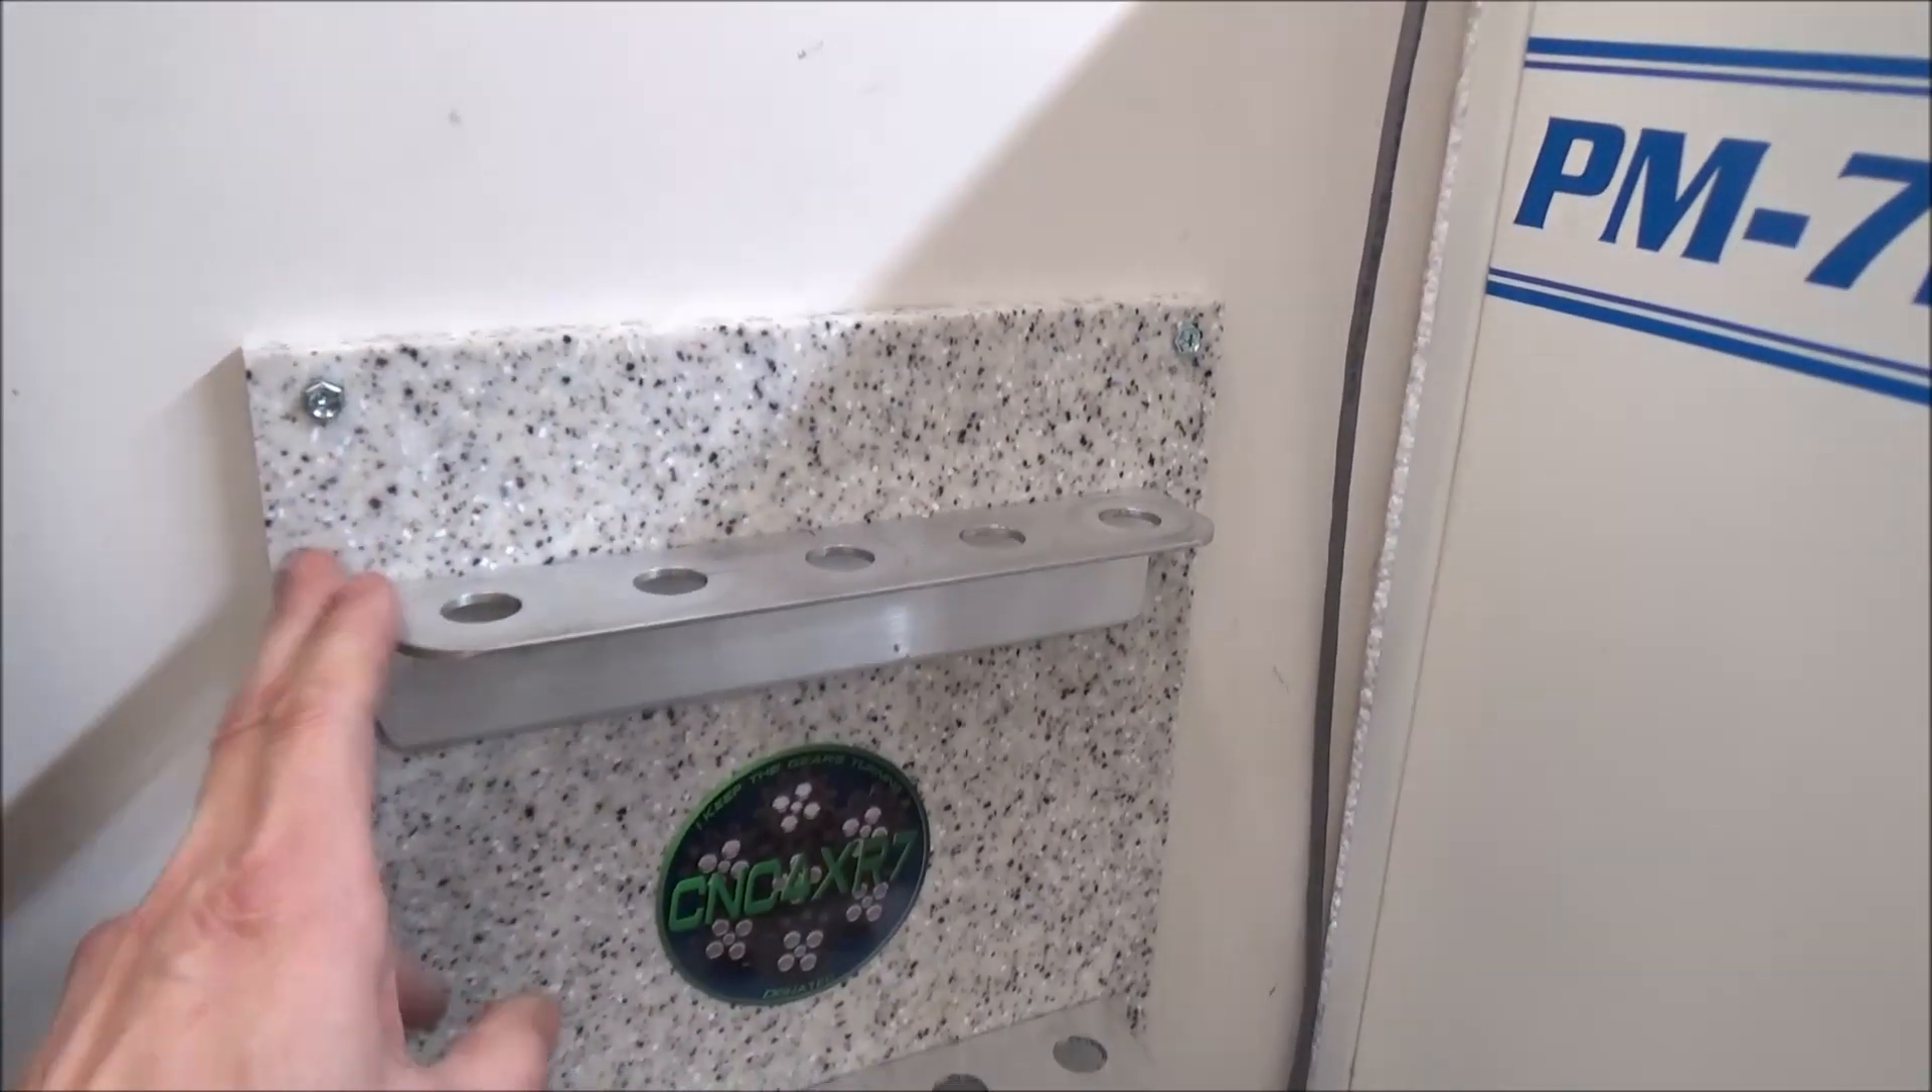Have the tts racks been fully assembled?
Yes.